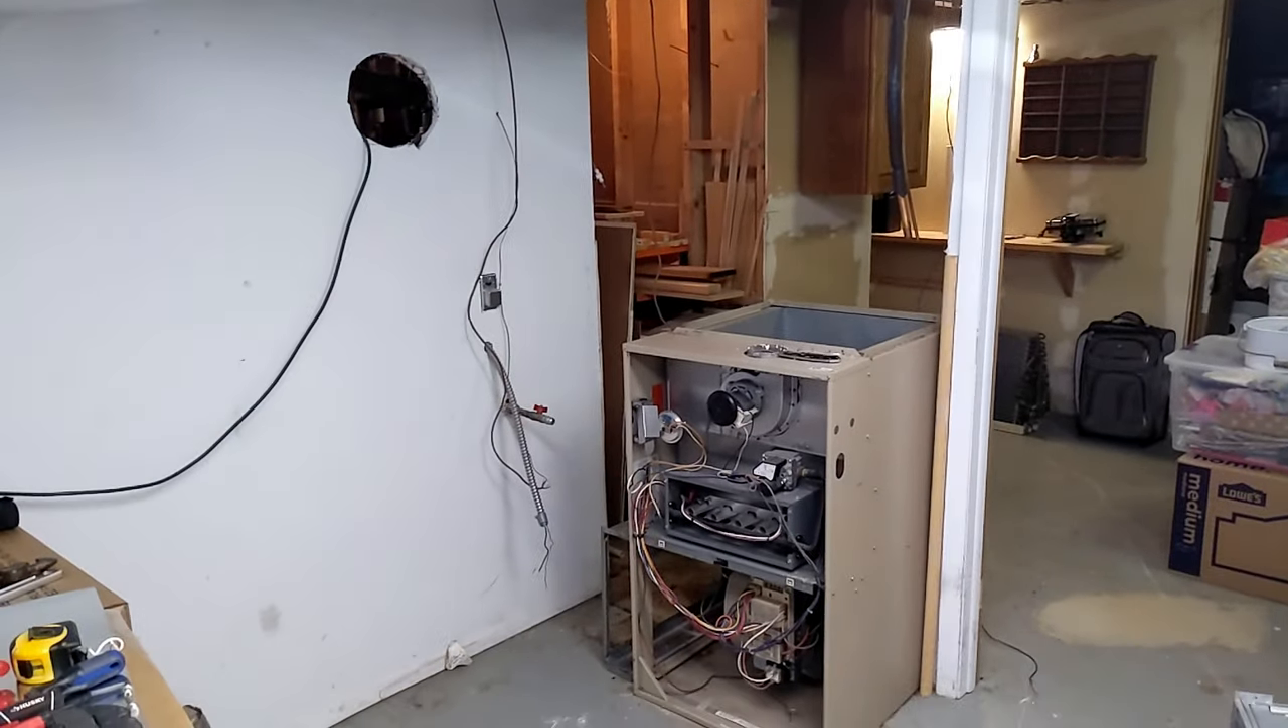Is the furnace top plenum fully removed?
Yes.